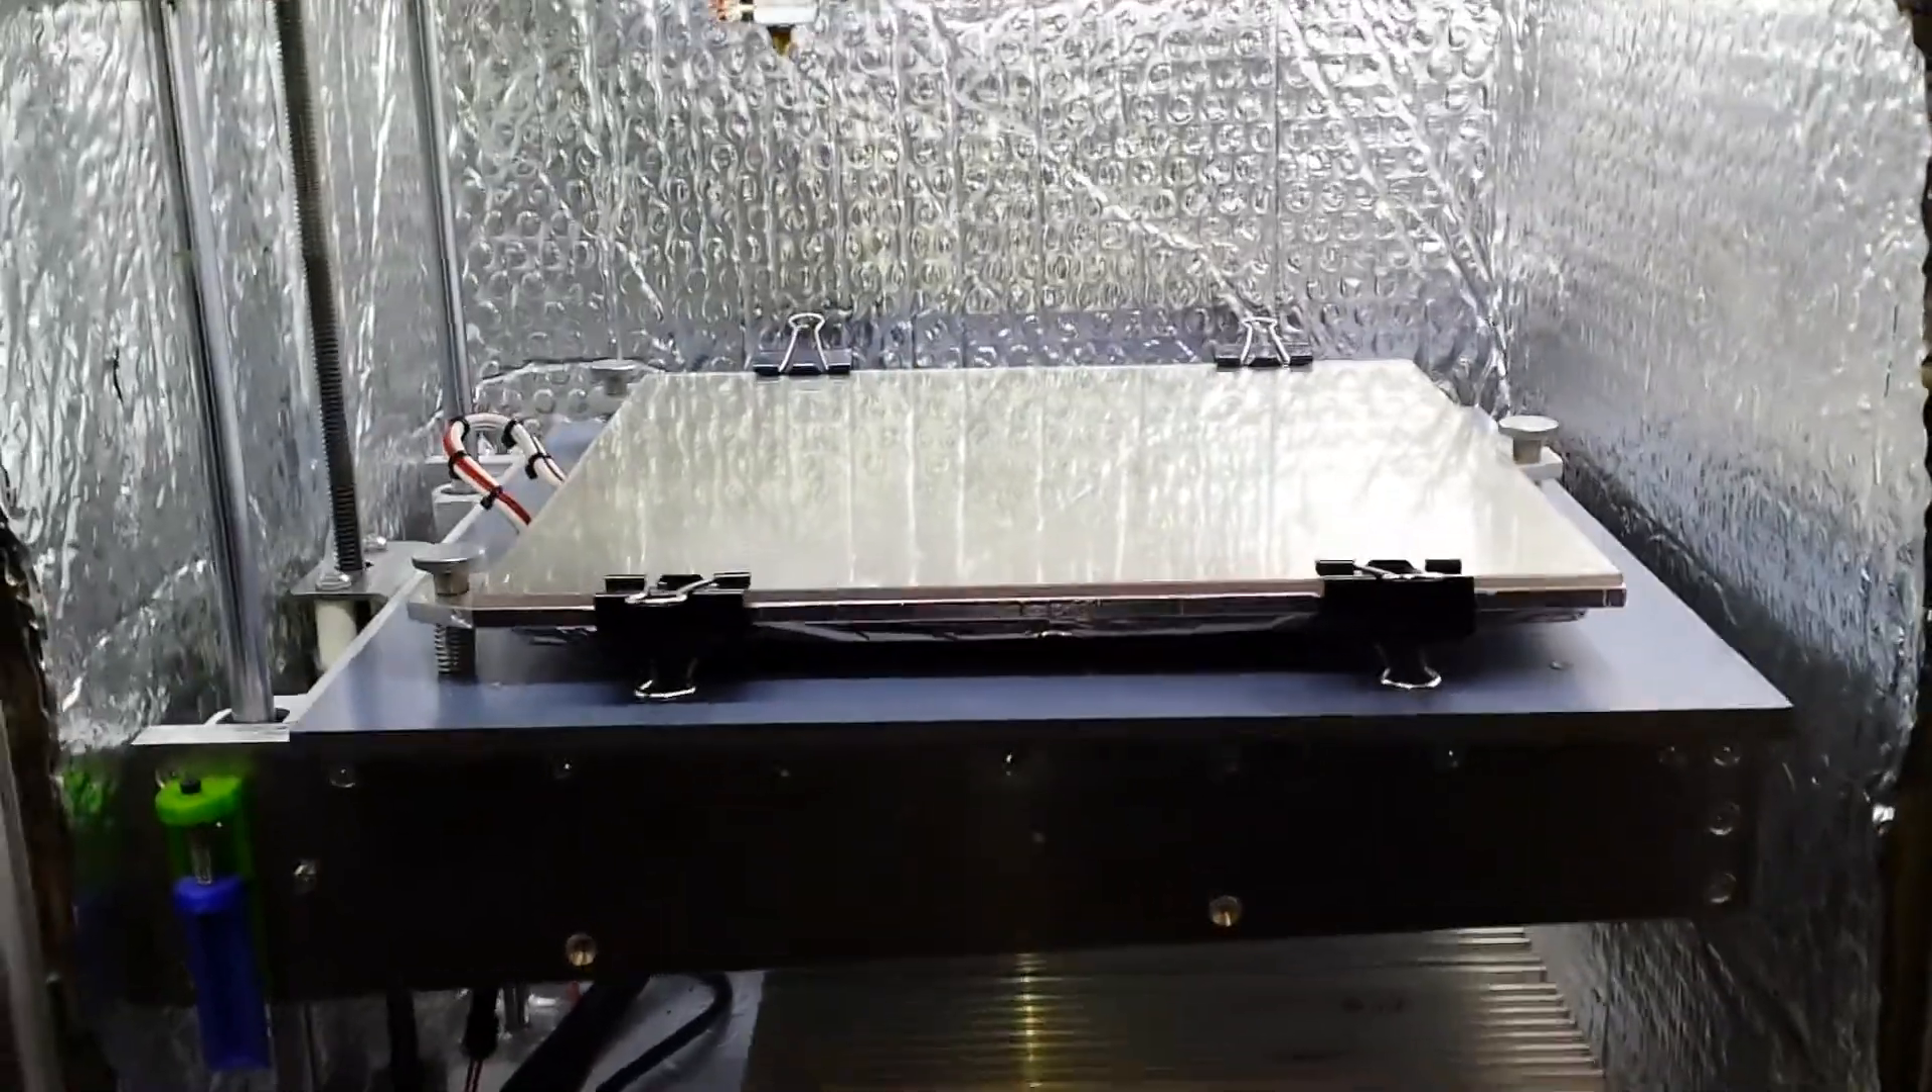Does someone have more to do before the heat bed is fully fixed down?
No.